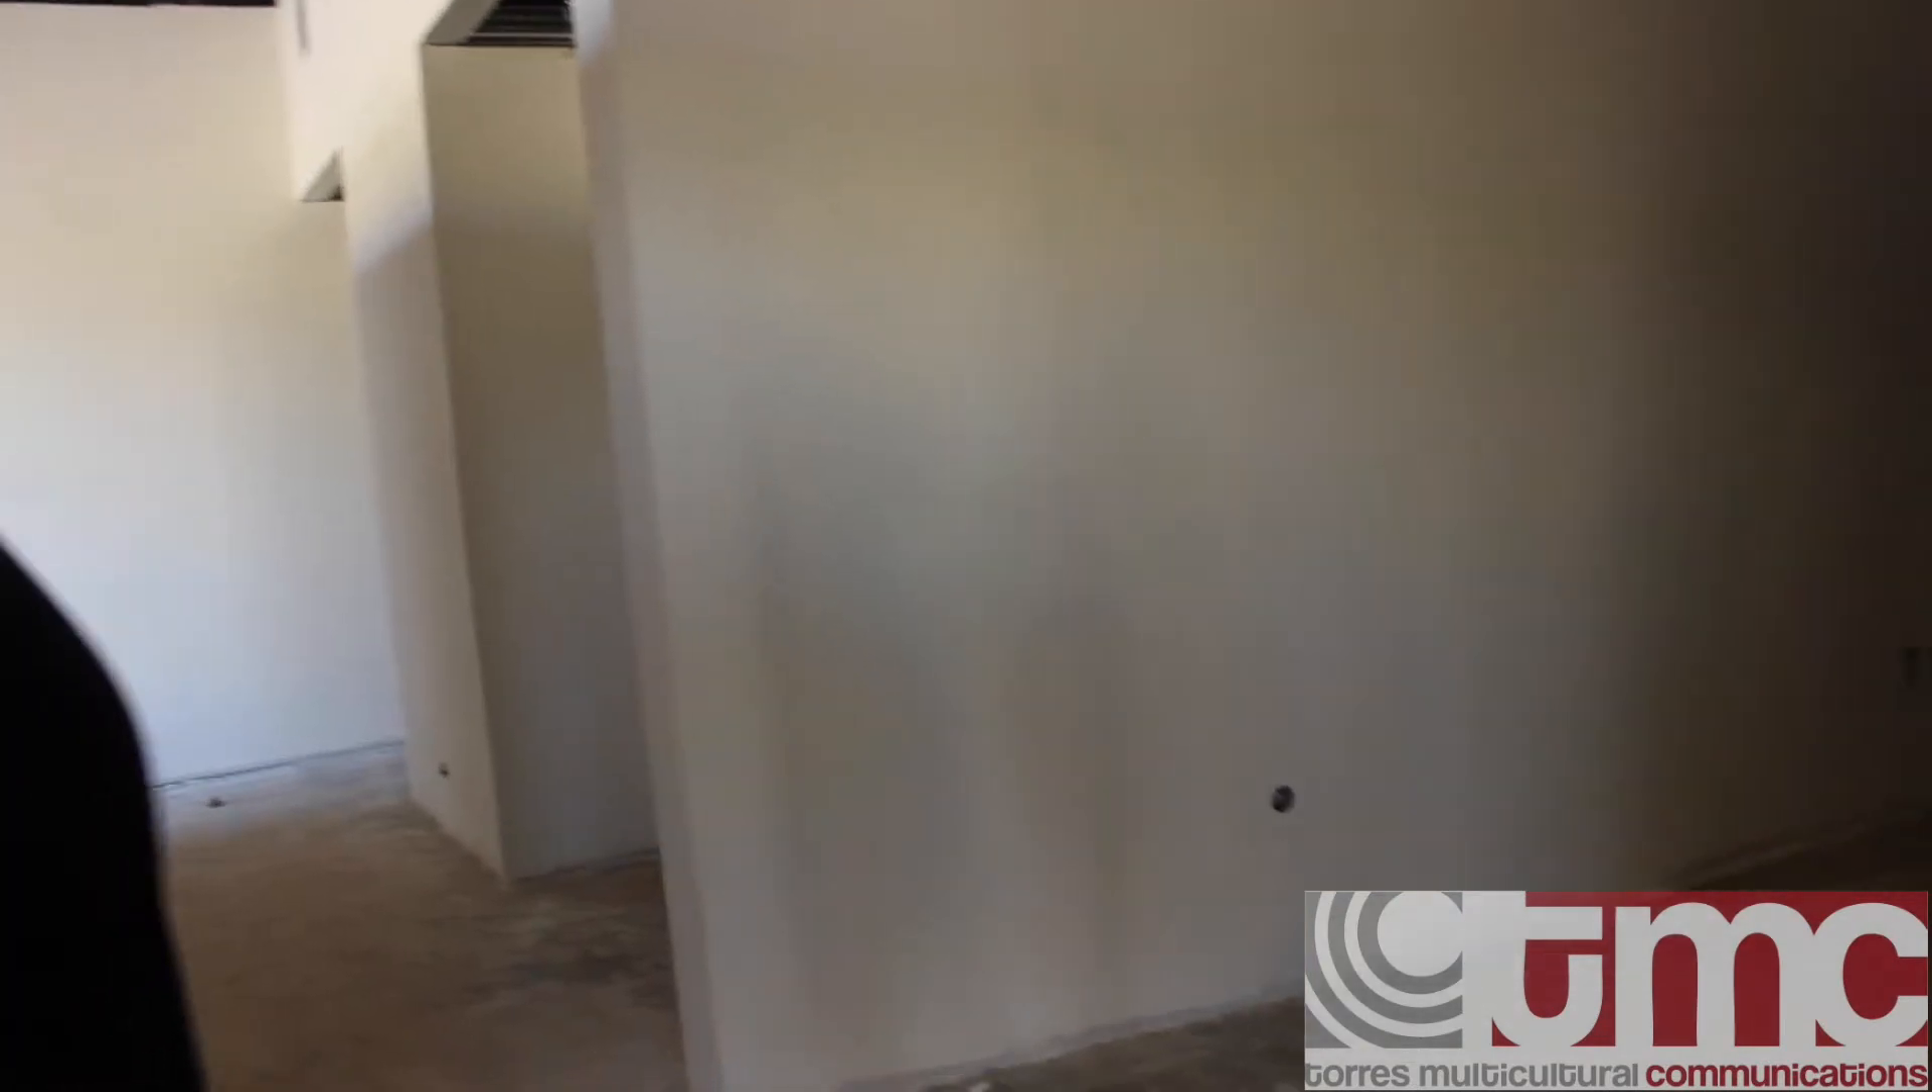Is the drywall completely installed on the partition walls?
Yes.